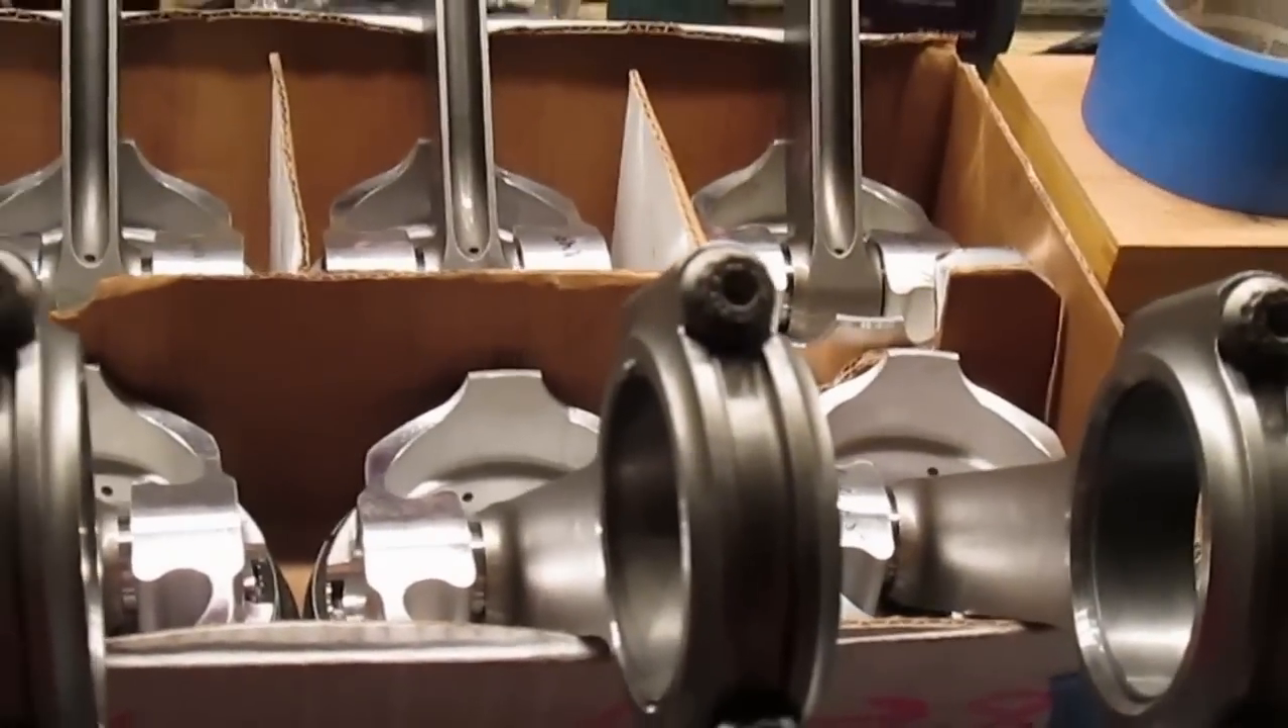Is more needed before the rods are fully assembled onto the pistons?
No.